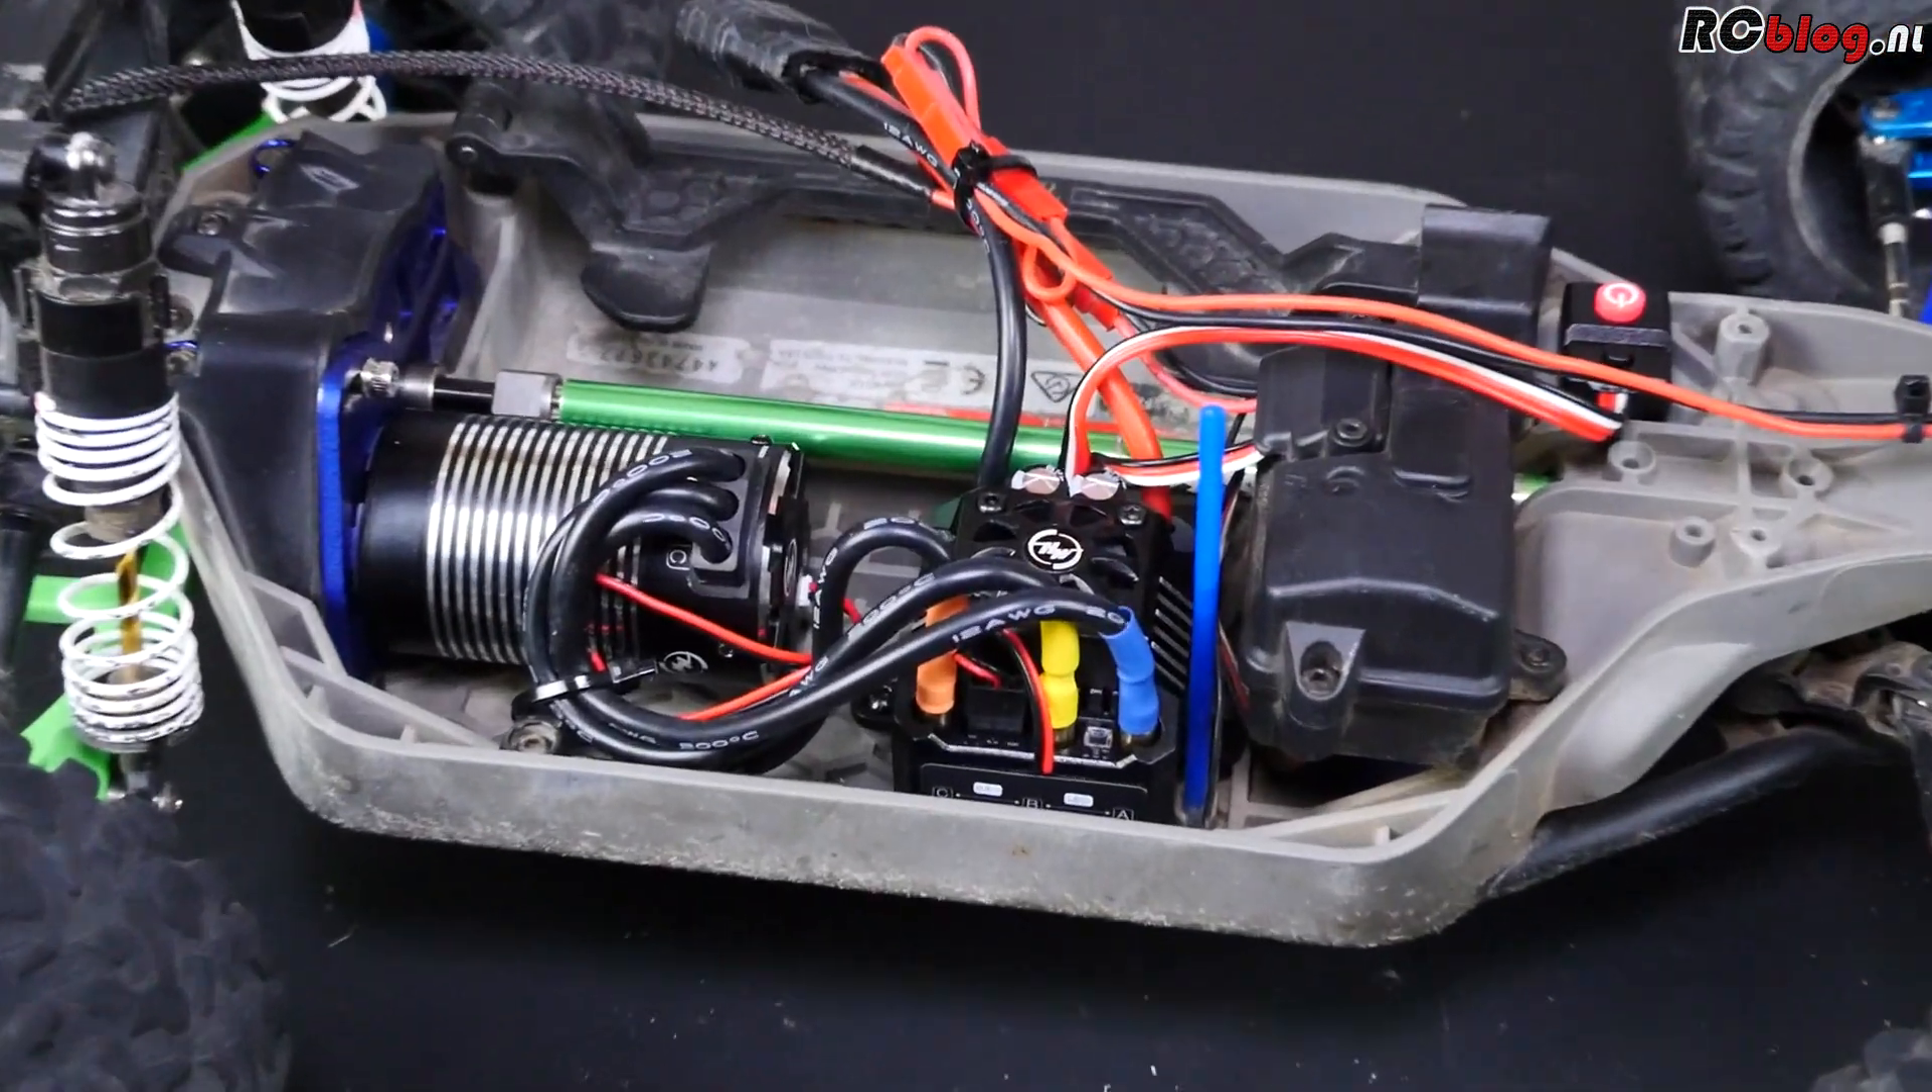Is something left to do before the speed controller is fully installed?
No.